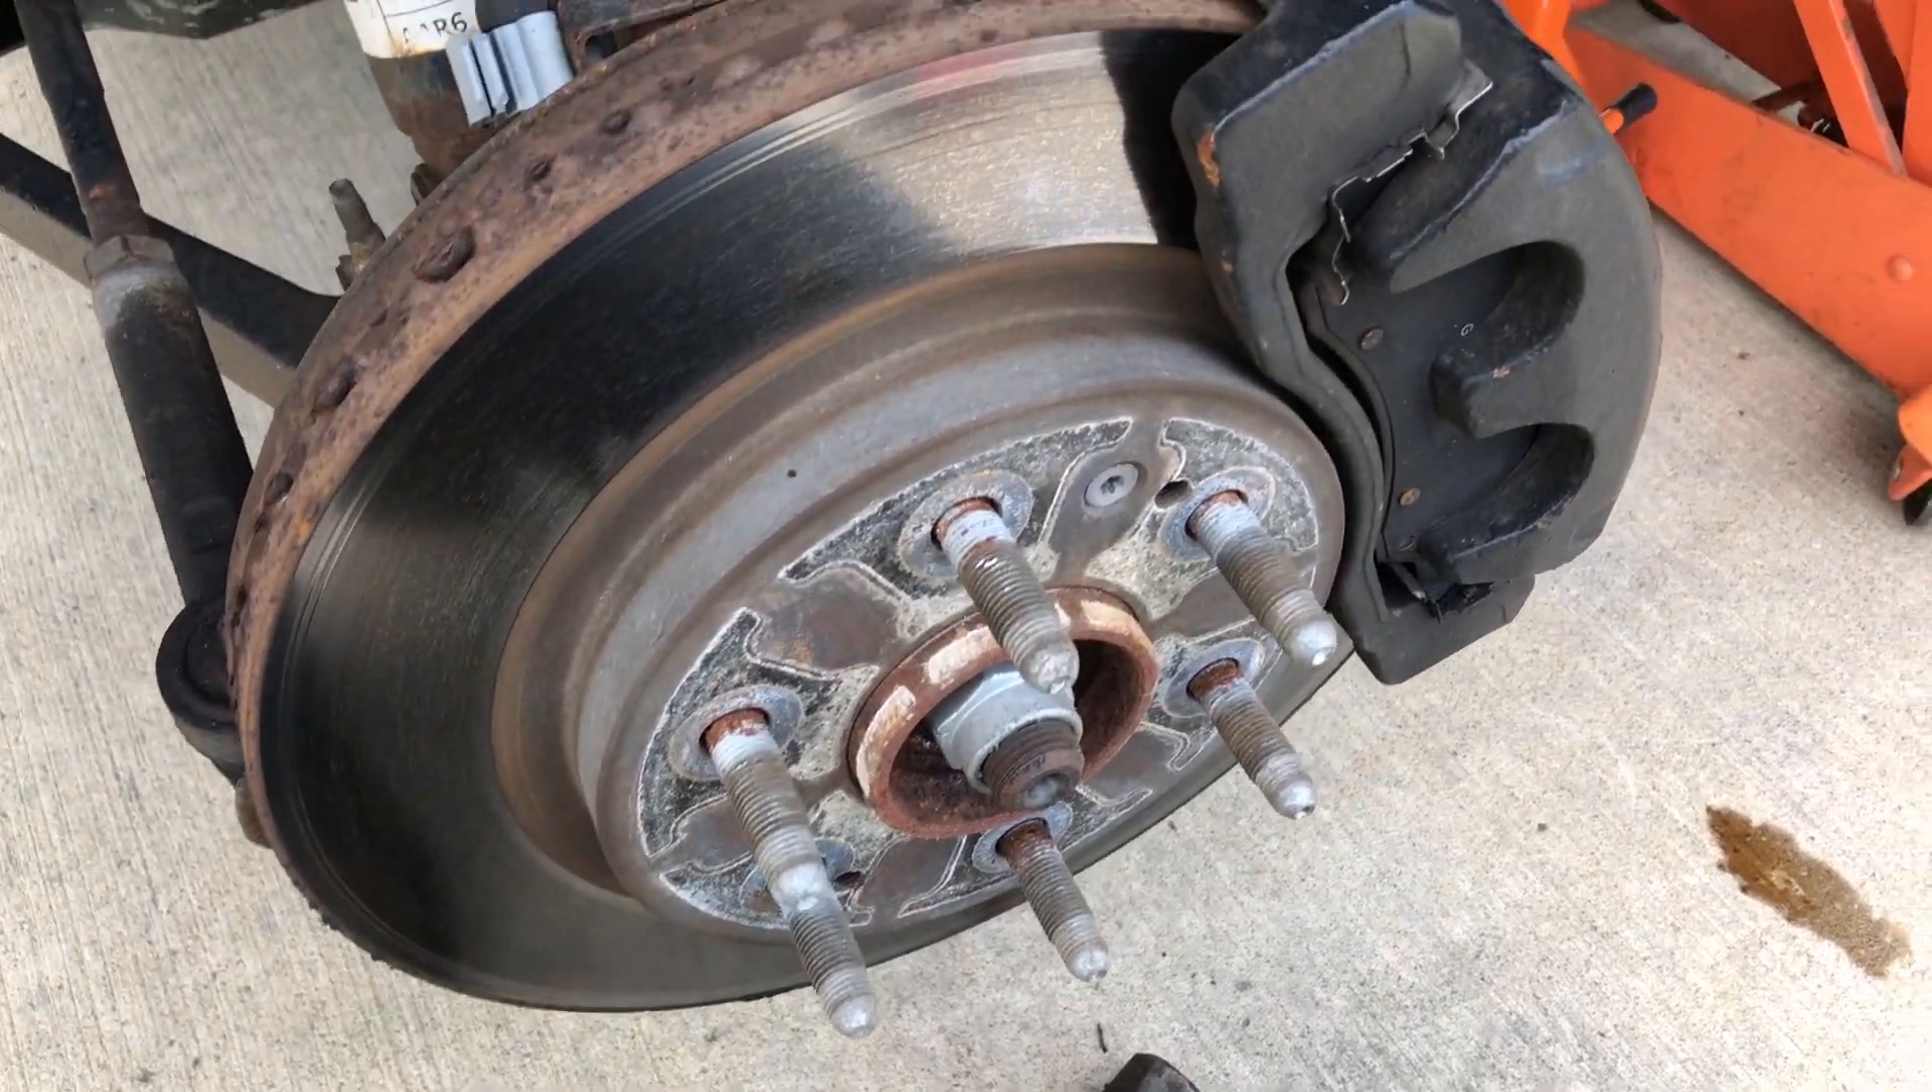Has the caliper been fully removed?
No.